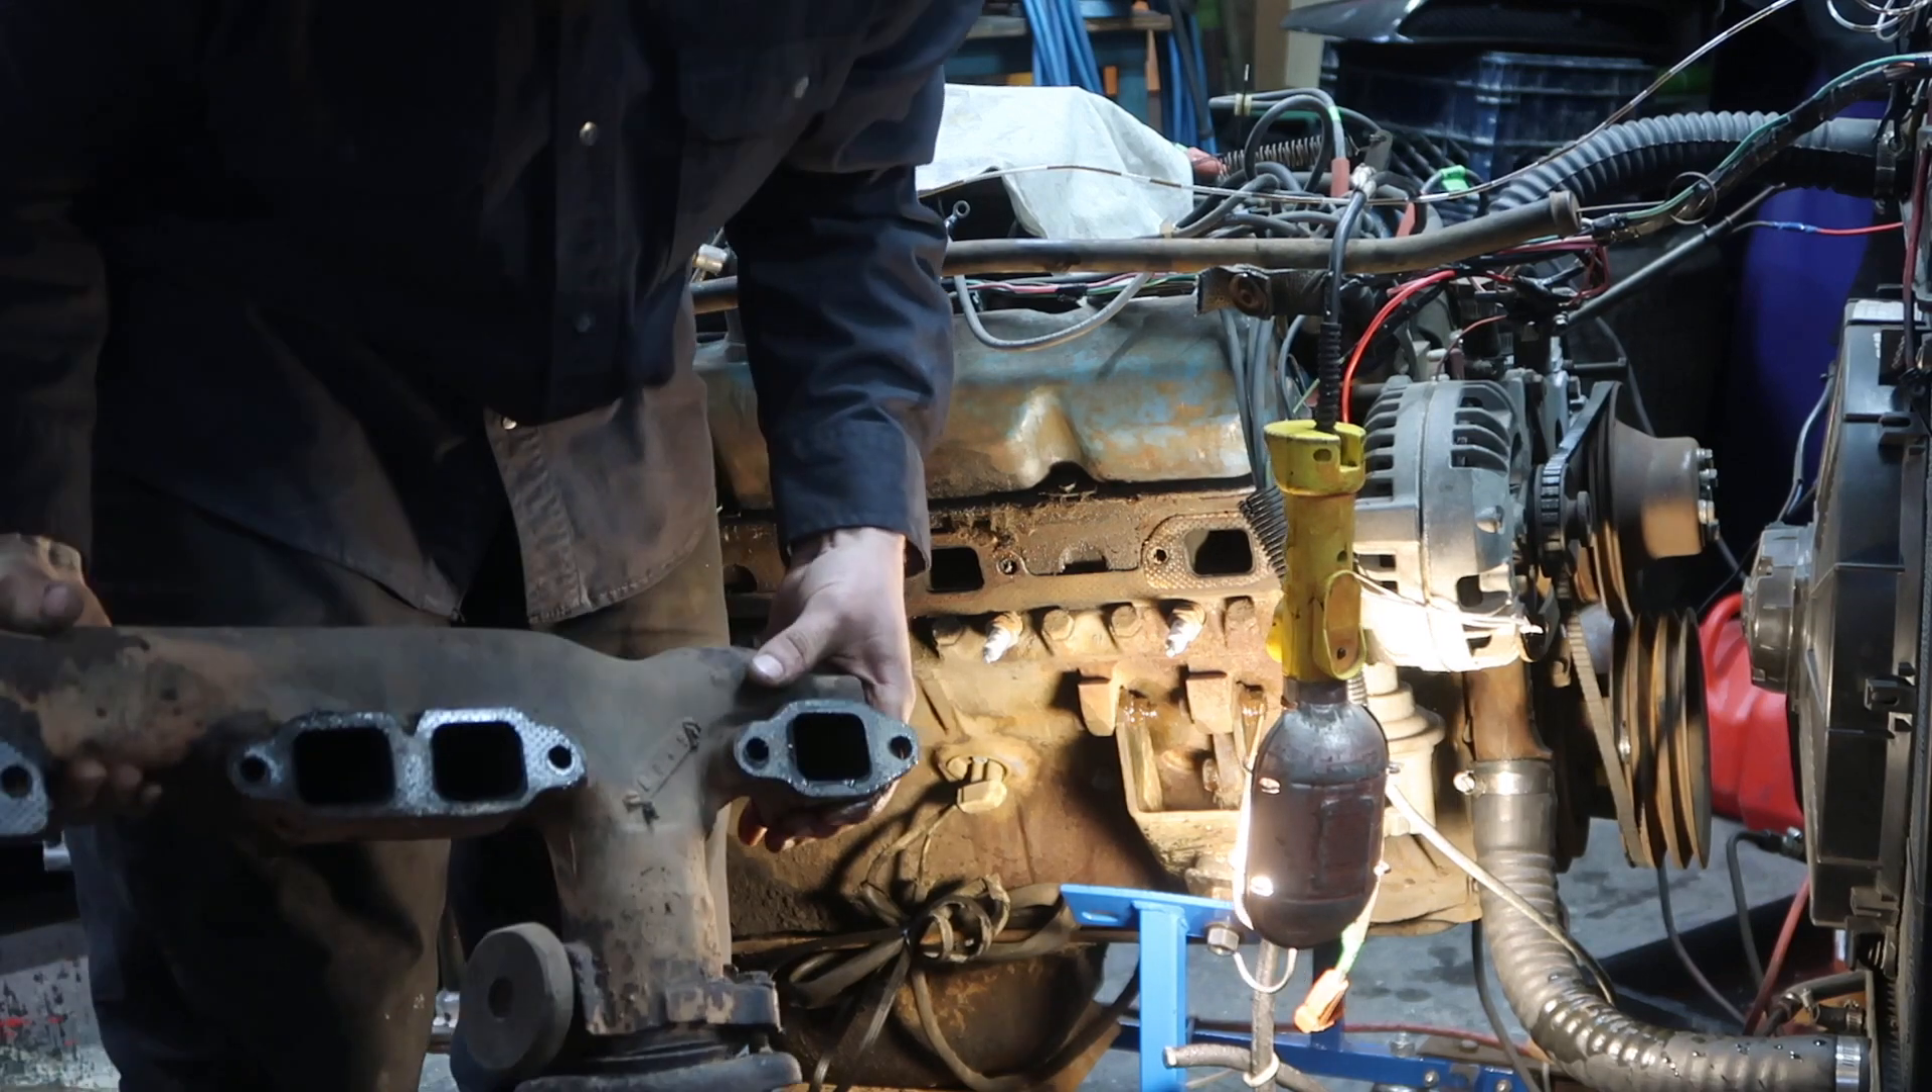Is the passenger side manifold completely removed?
Yes.